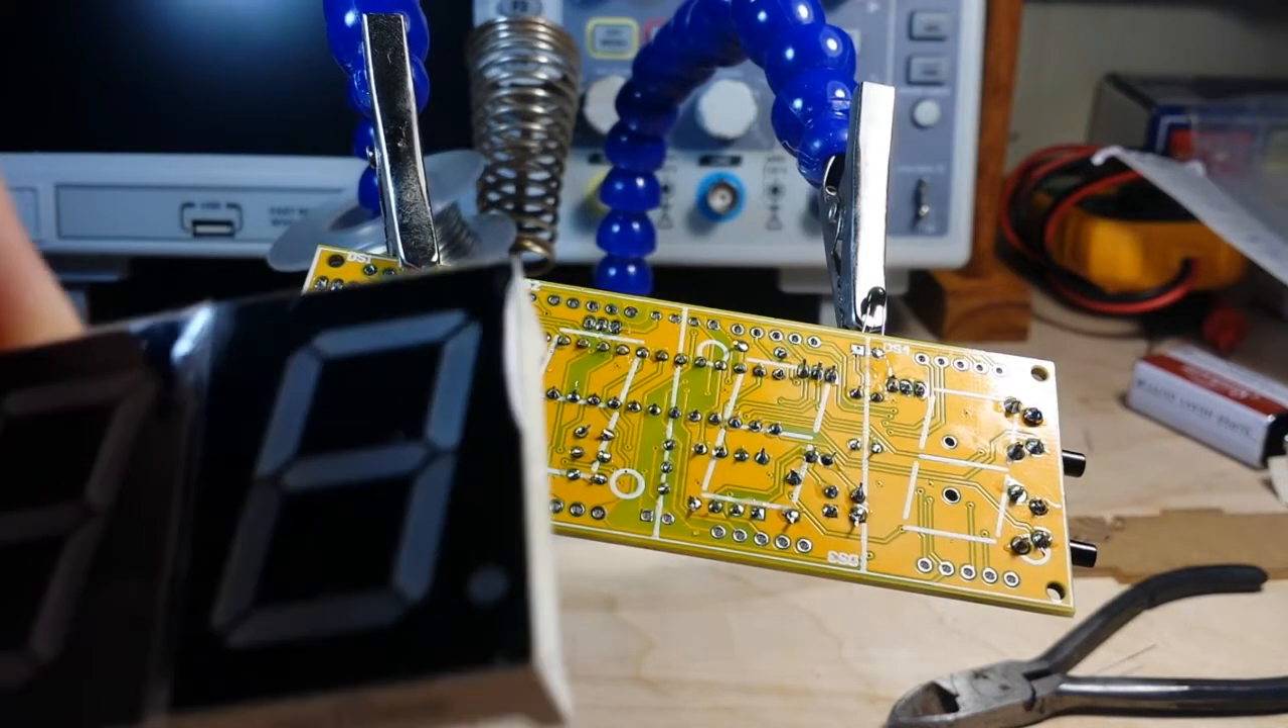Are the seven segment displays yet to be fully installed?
Yes.